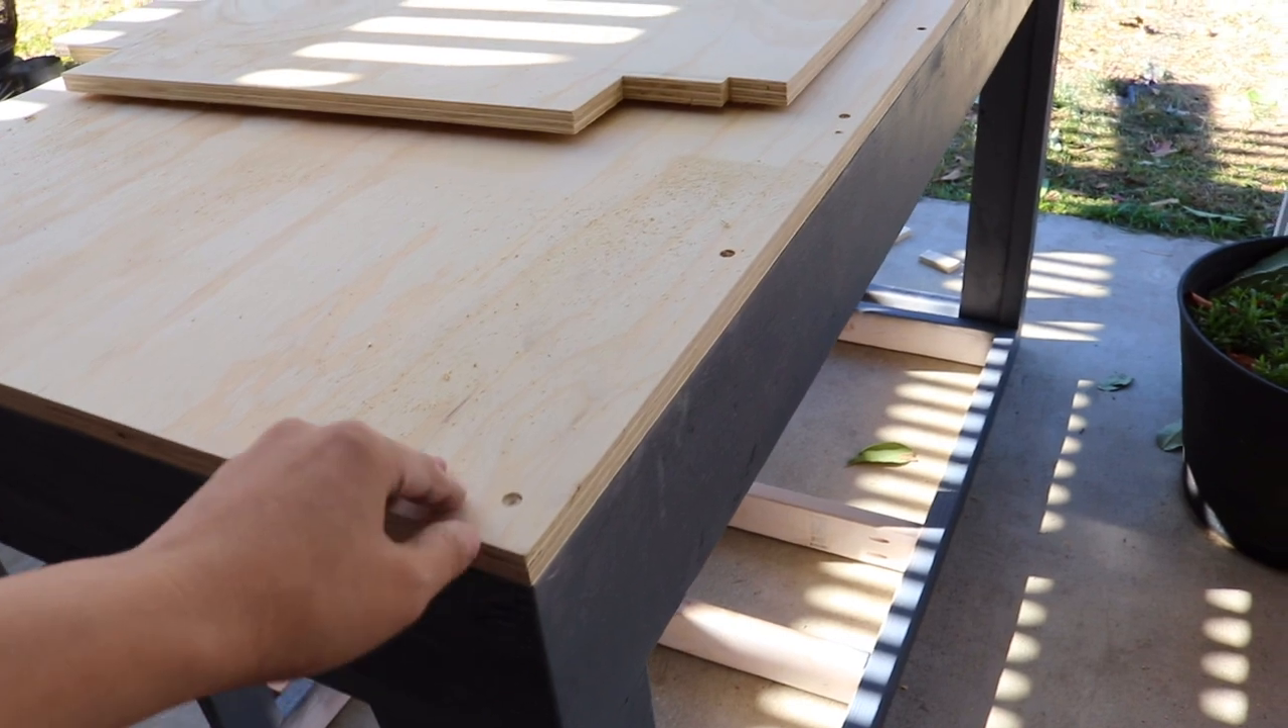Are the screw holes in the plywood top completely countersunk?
Yes.